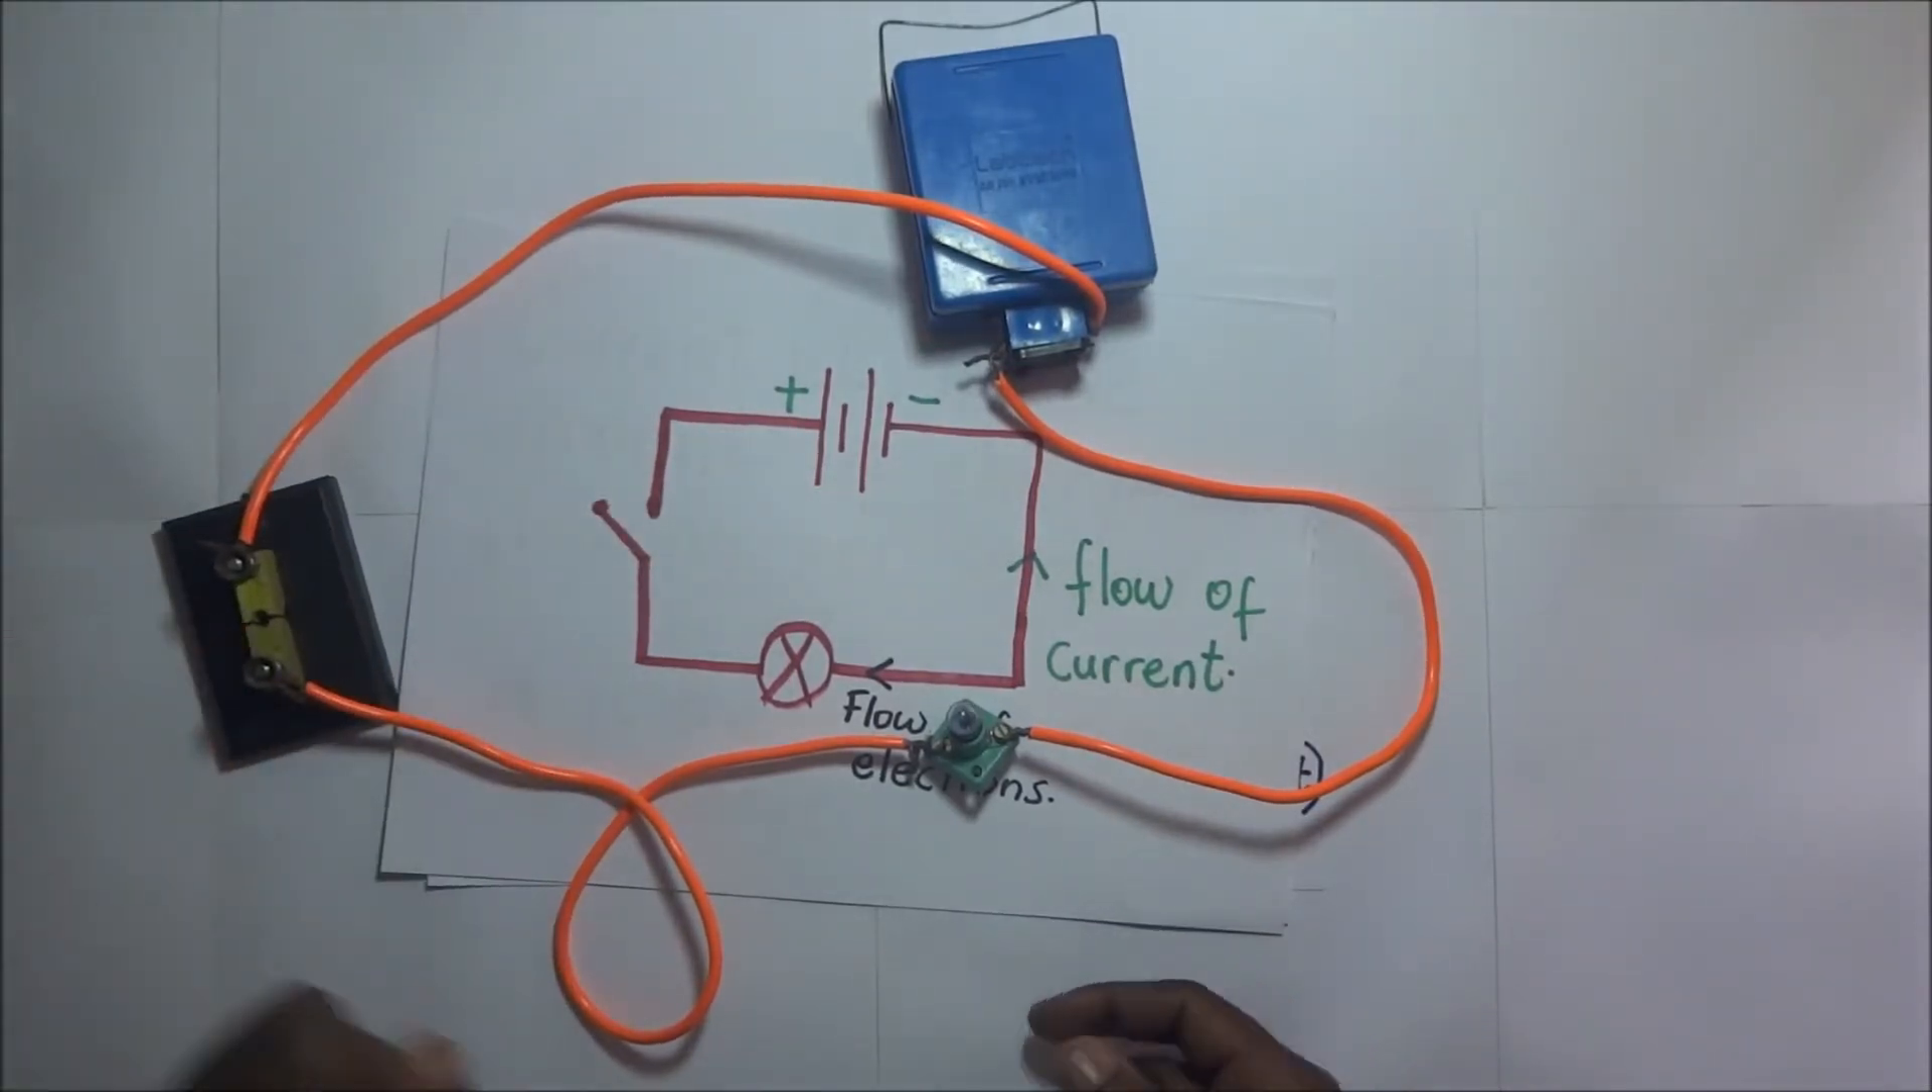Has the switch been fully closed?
No.